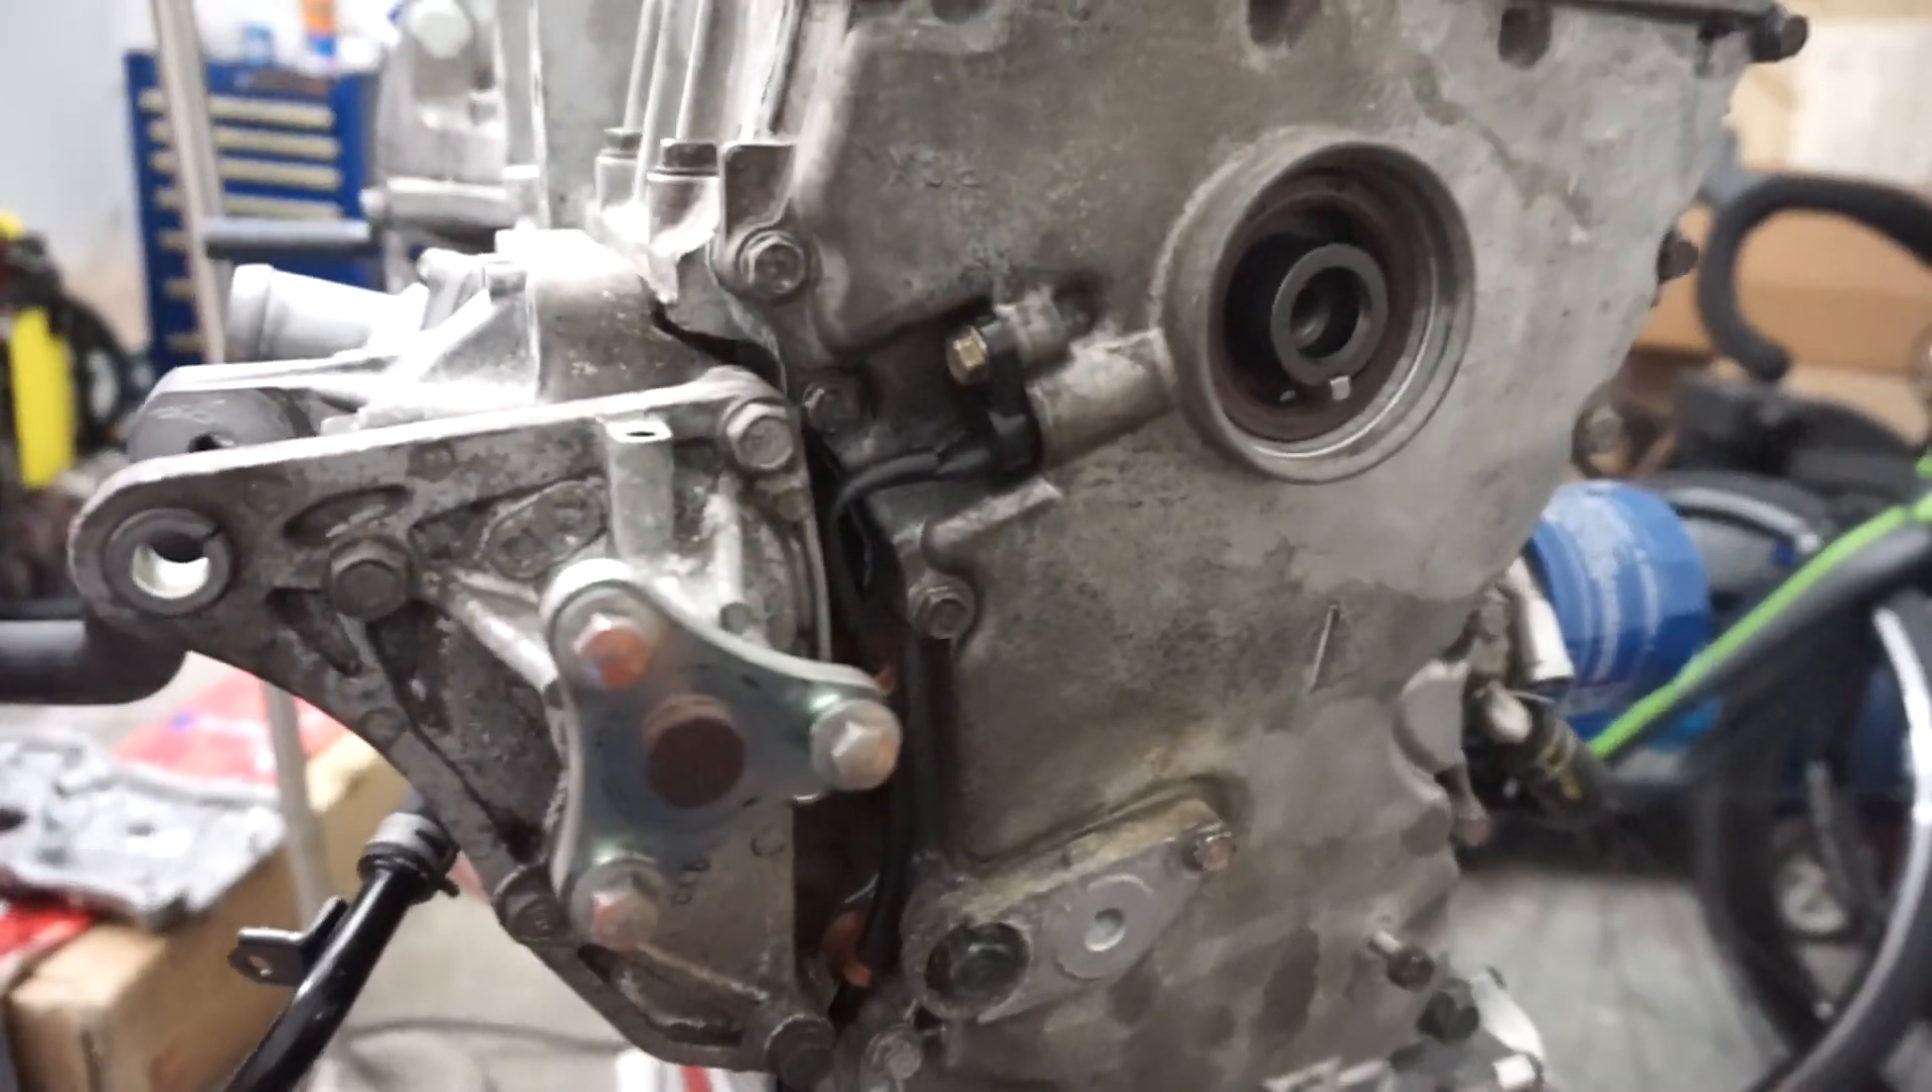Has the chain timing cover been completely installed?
Yes.